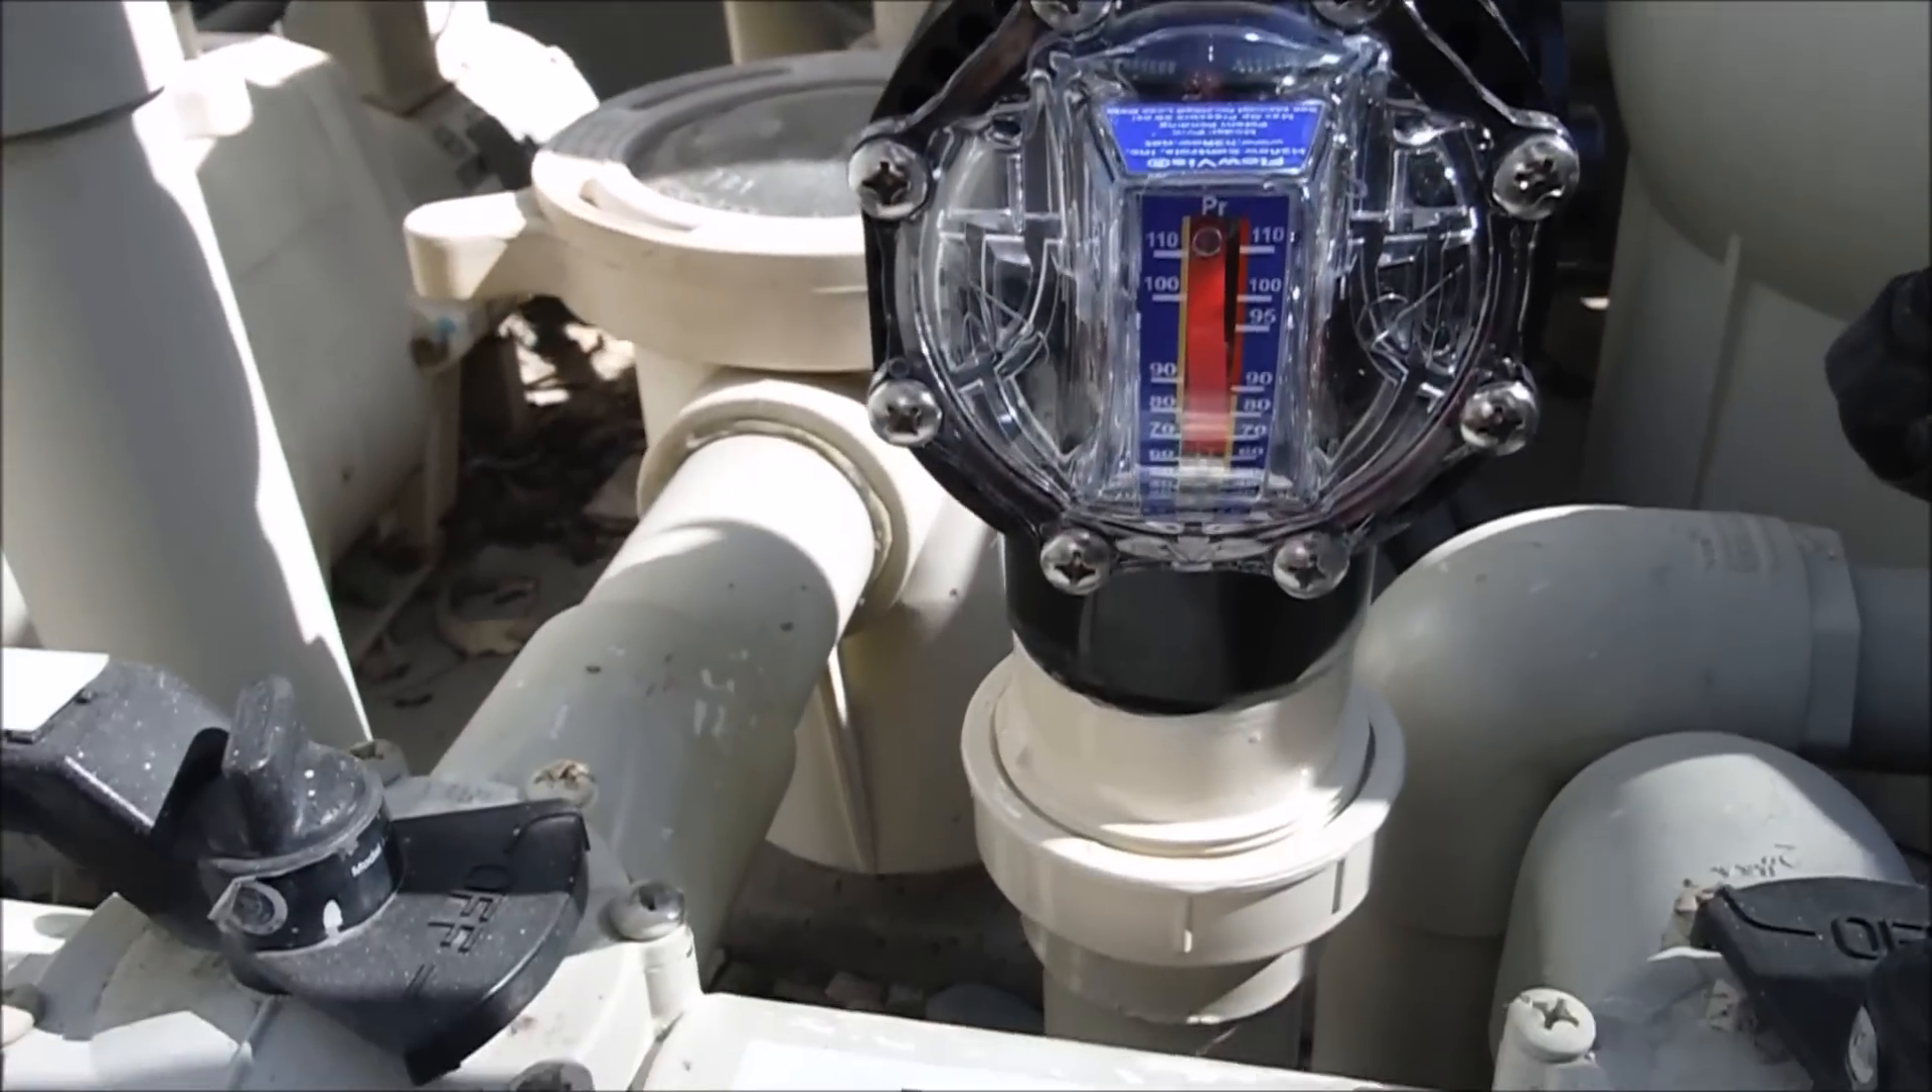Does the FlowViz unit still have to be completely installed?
No.